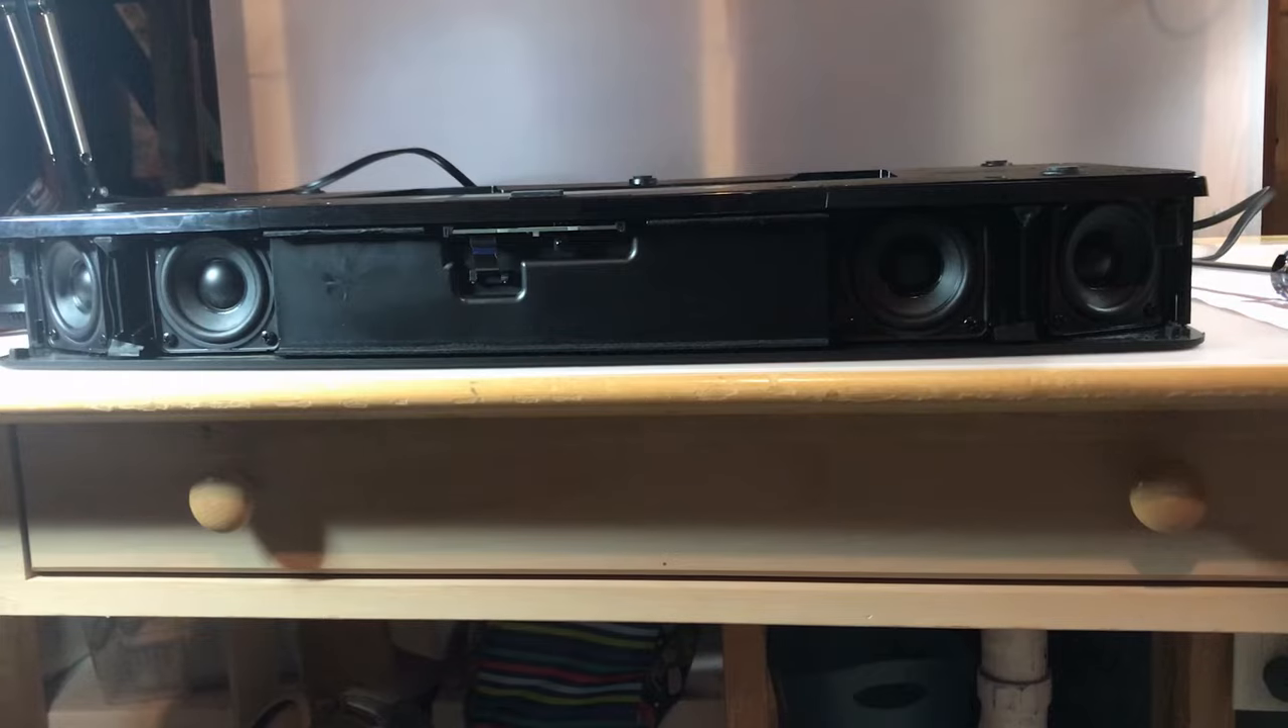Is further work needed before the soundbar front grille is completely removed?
No.